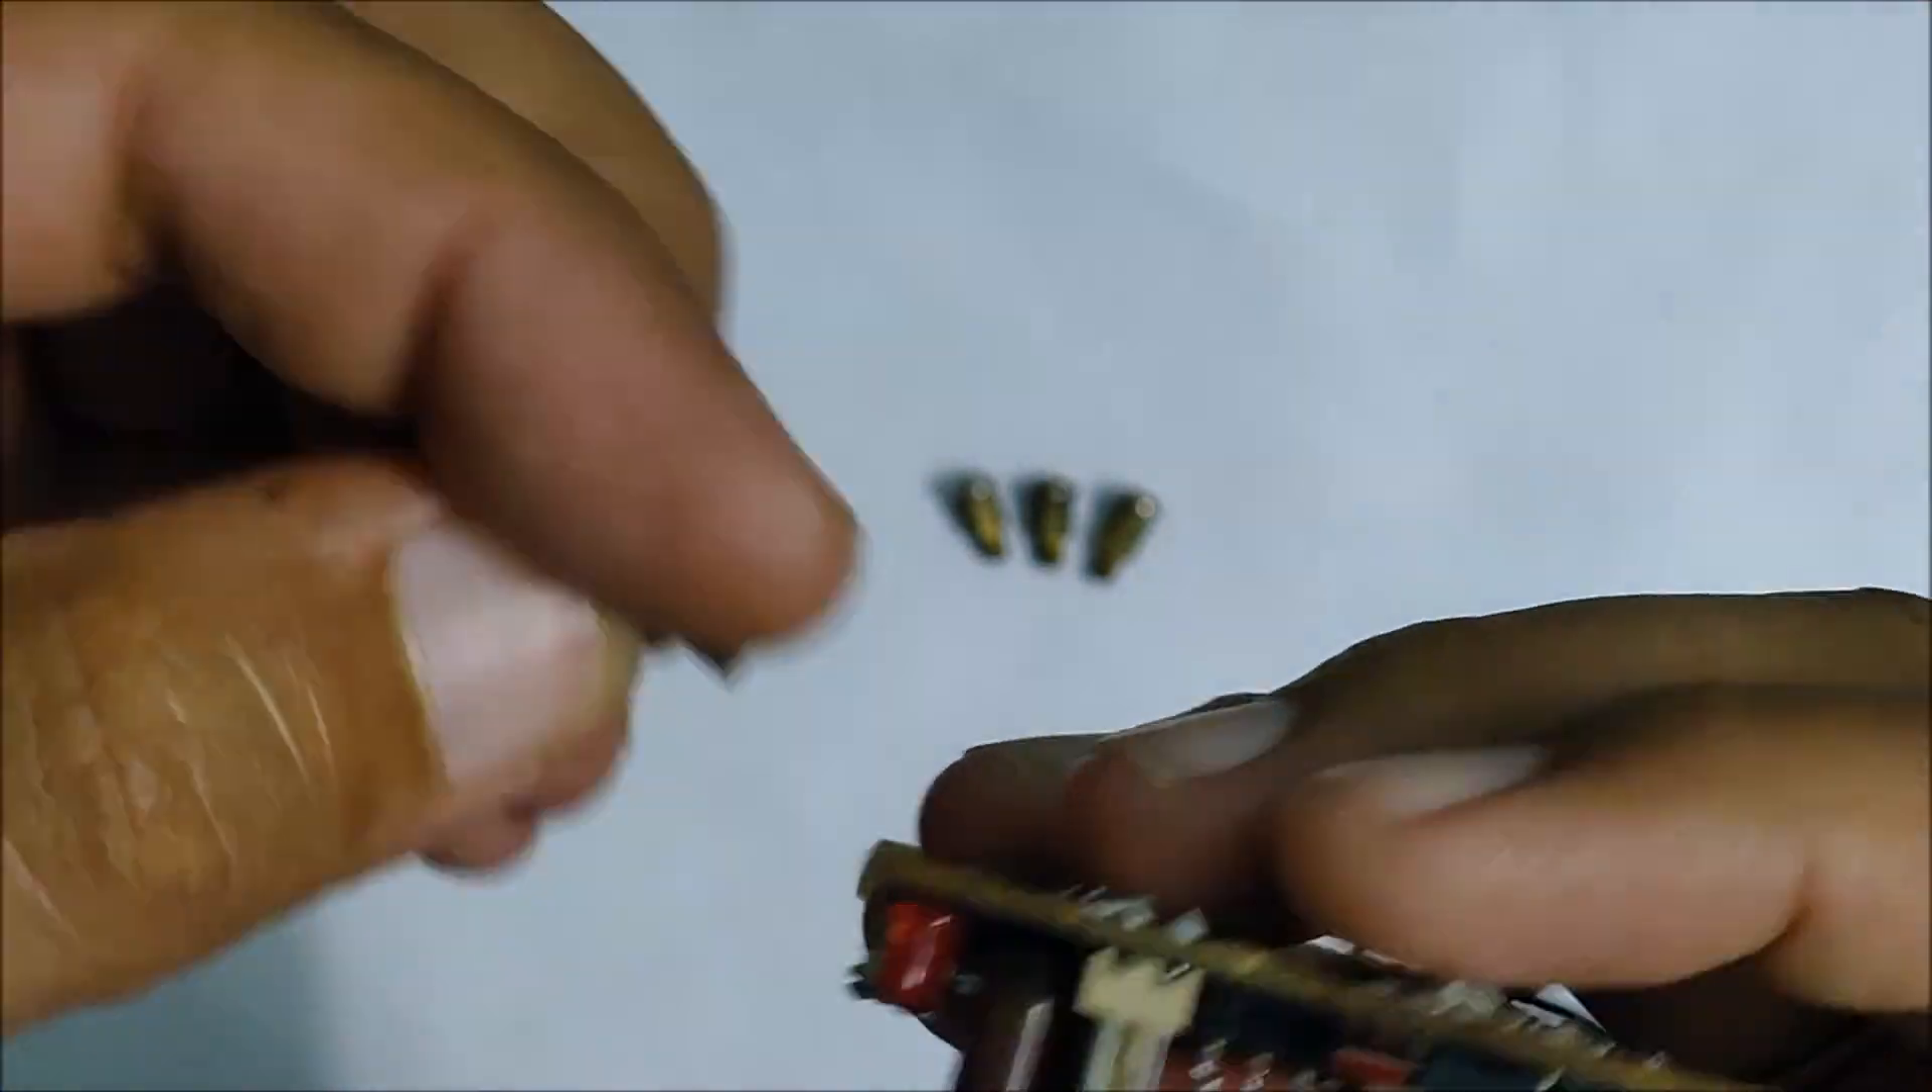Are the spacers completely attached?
No.